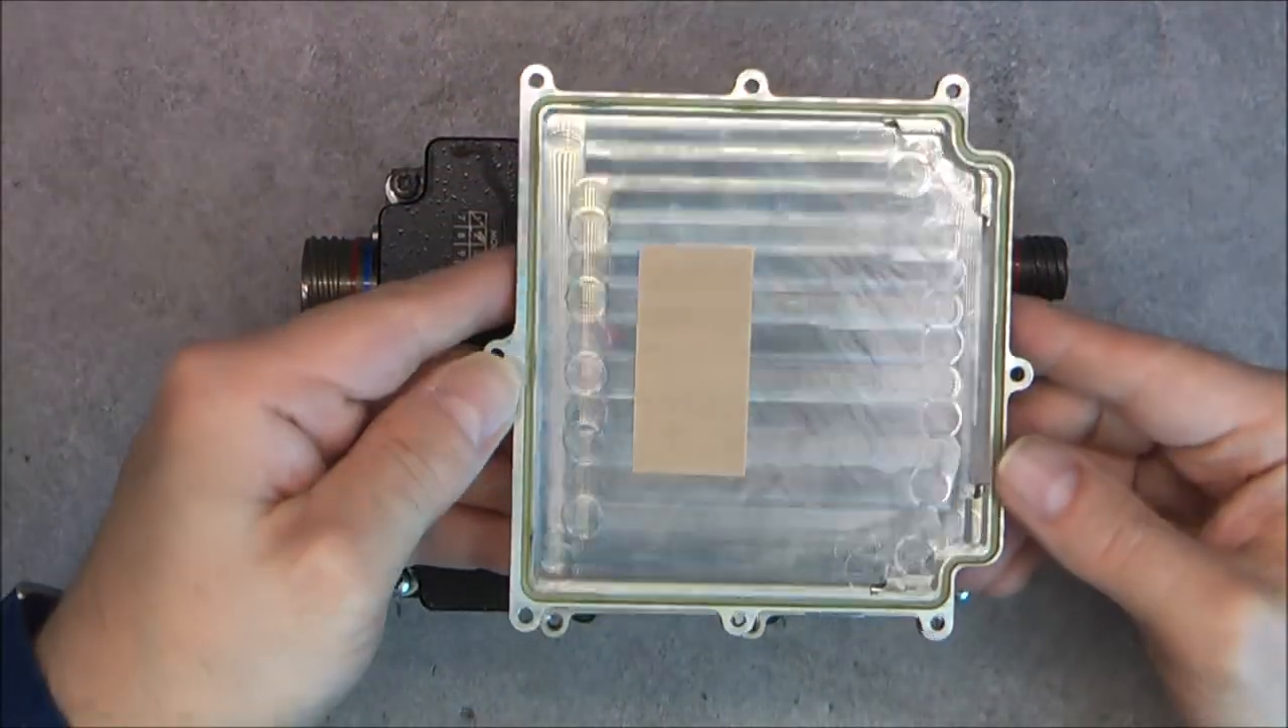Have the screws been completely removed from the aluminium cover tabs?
Yes.